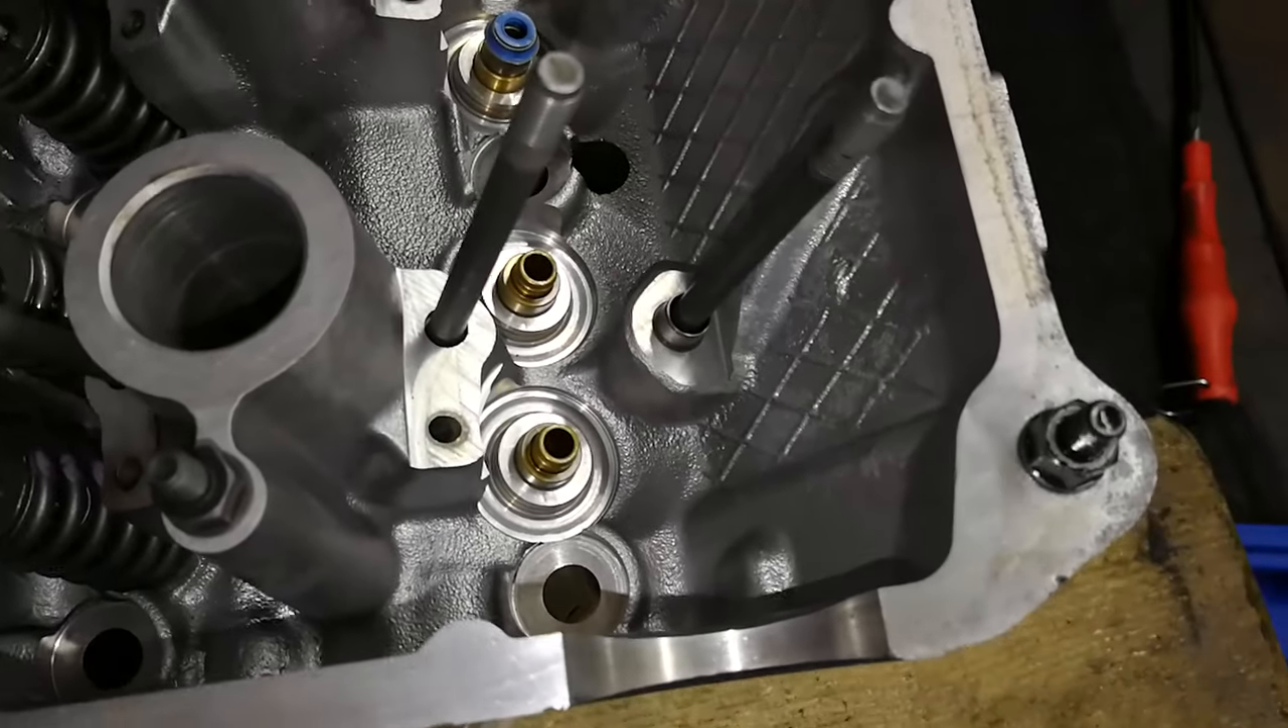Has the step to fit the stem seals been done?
No.